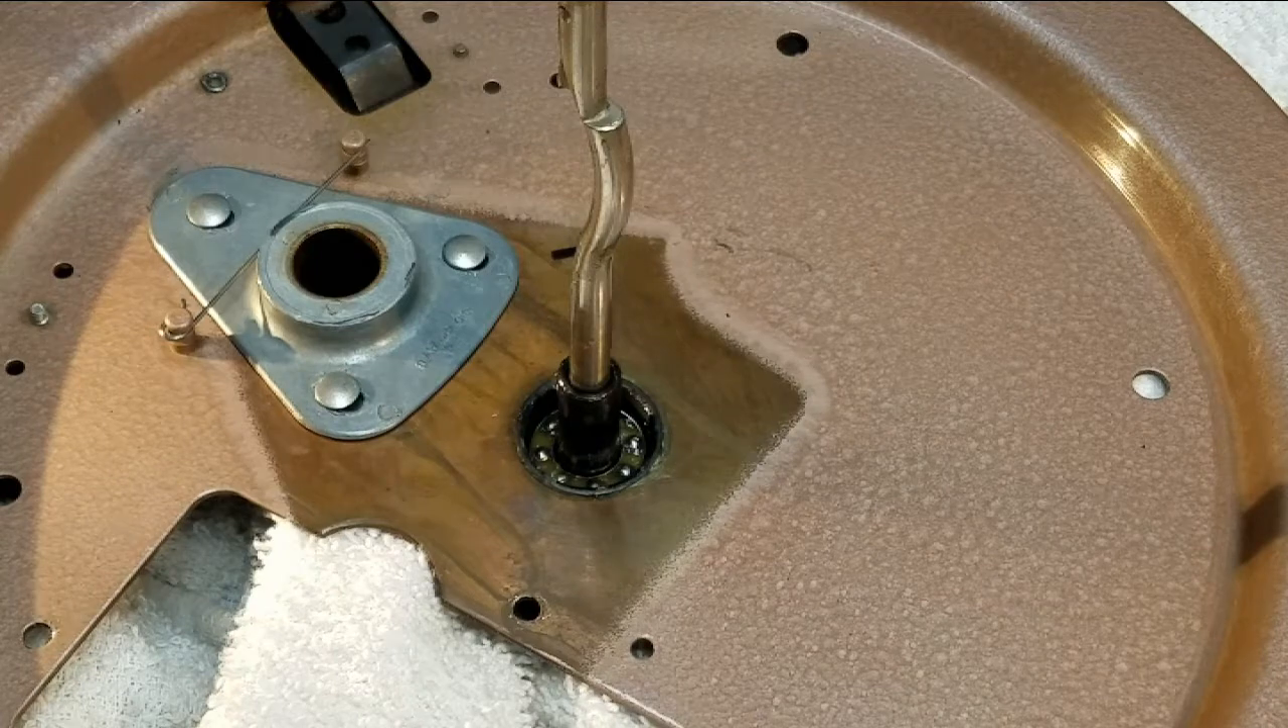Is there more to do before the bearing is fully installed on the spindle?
No.